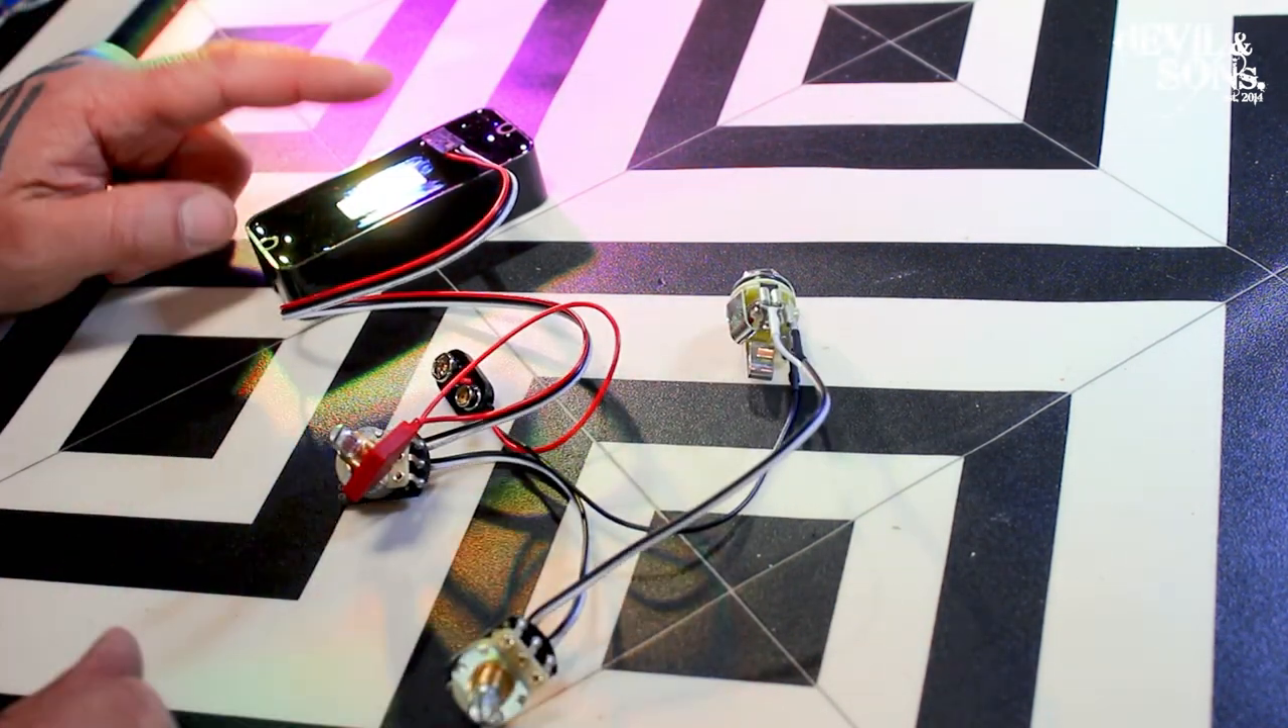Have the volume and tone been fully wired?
Yes.